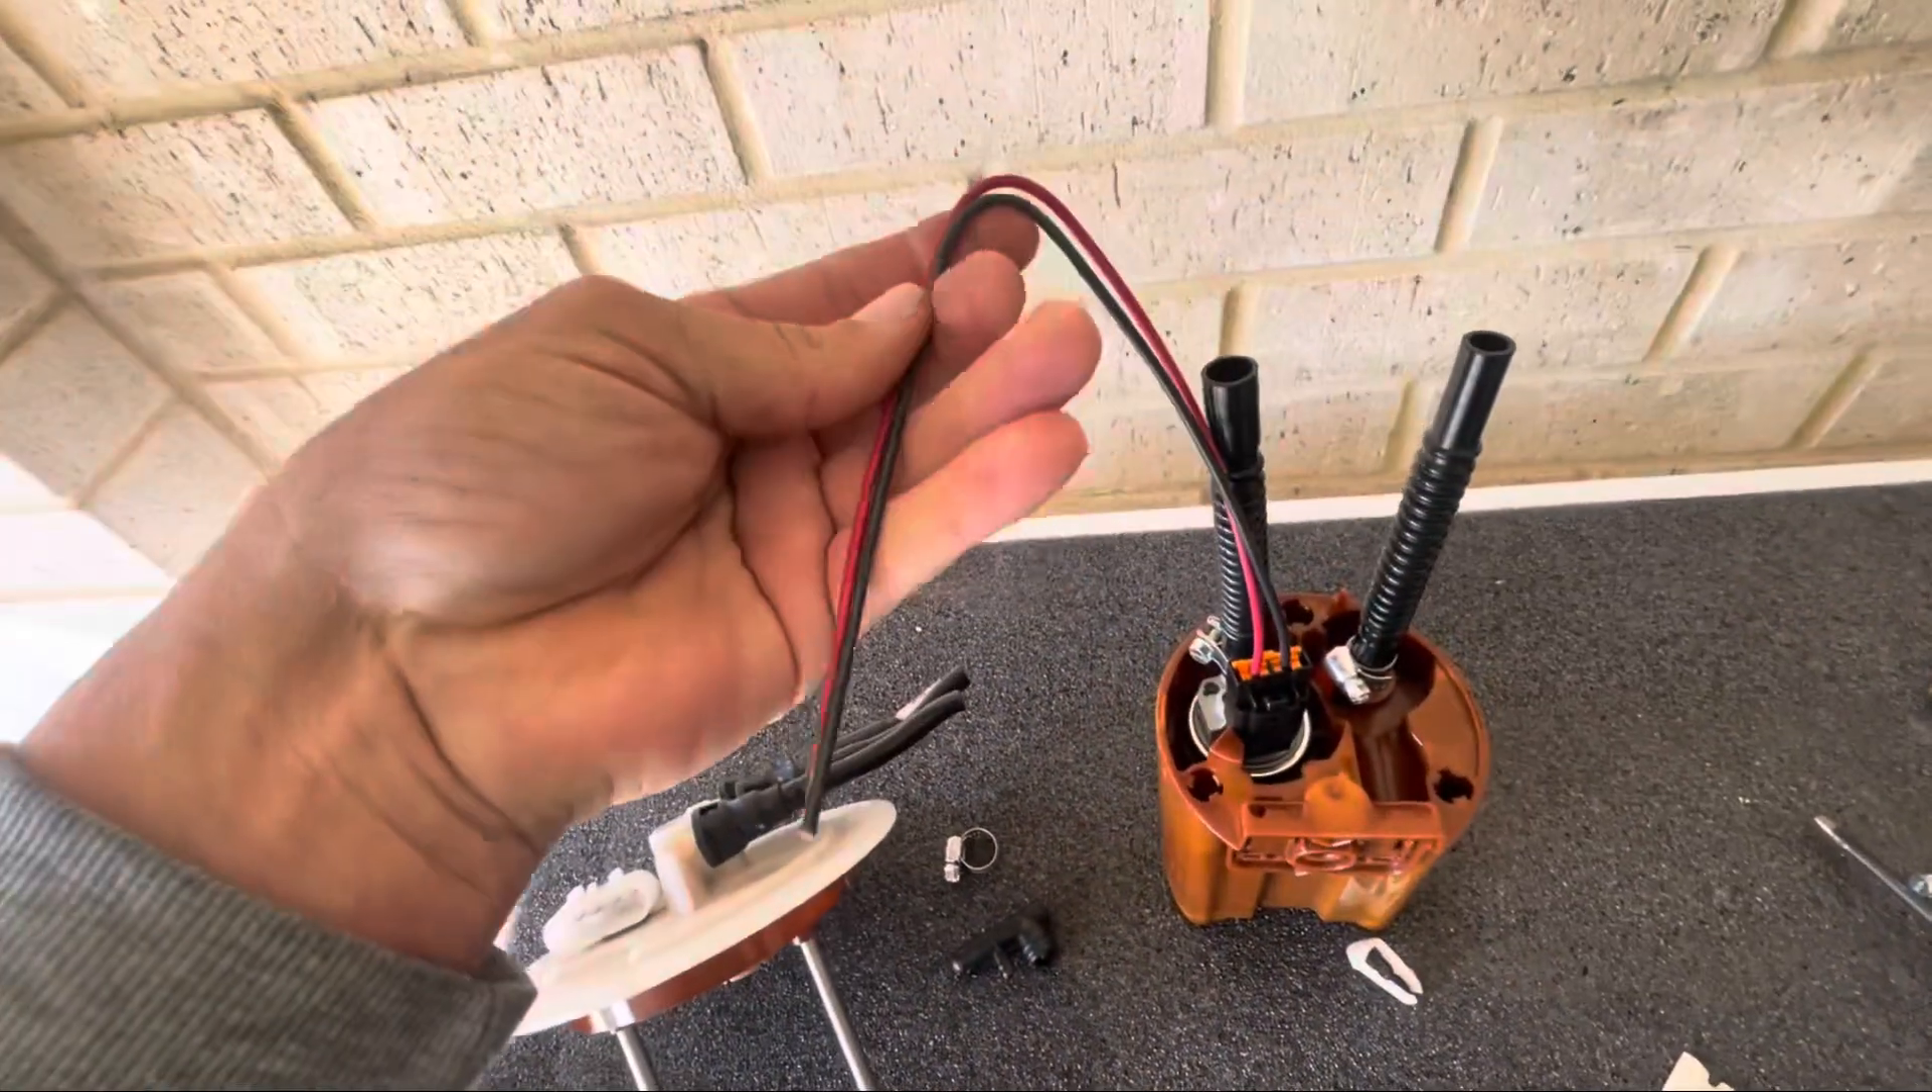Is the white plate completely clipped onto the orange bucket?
No.